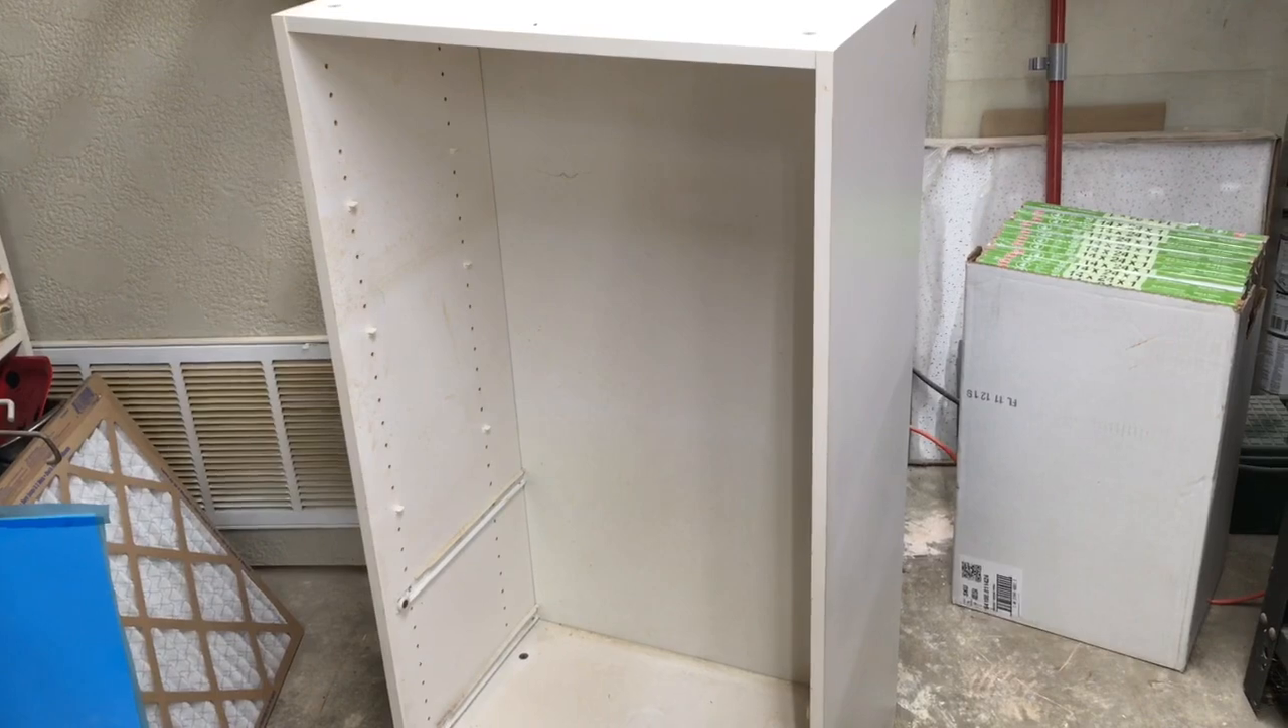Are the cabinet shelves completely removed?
Yes.